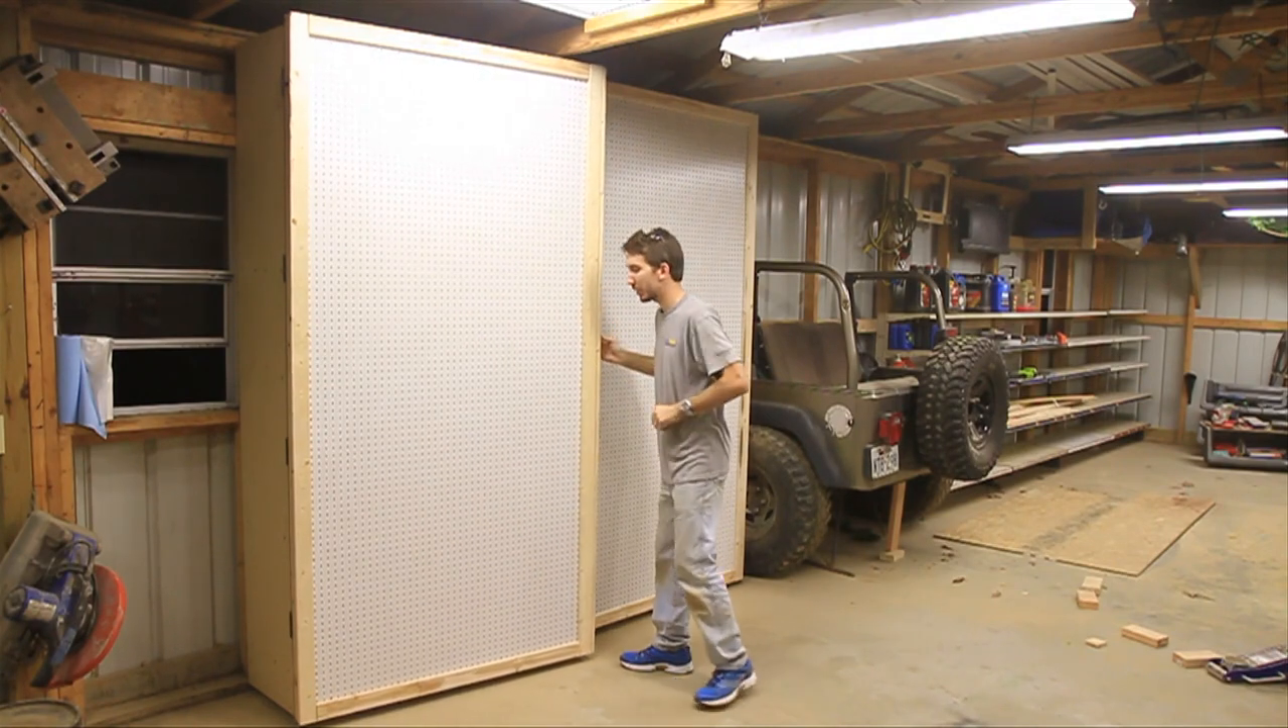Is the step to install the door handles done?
No.